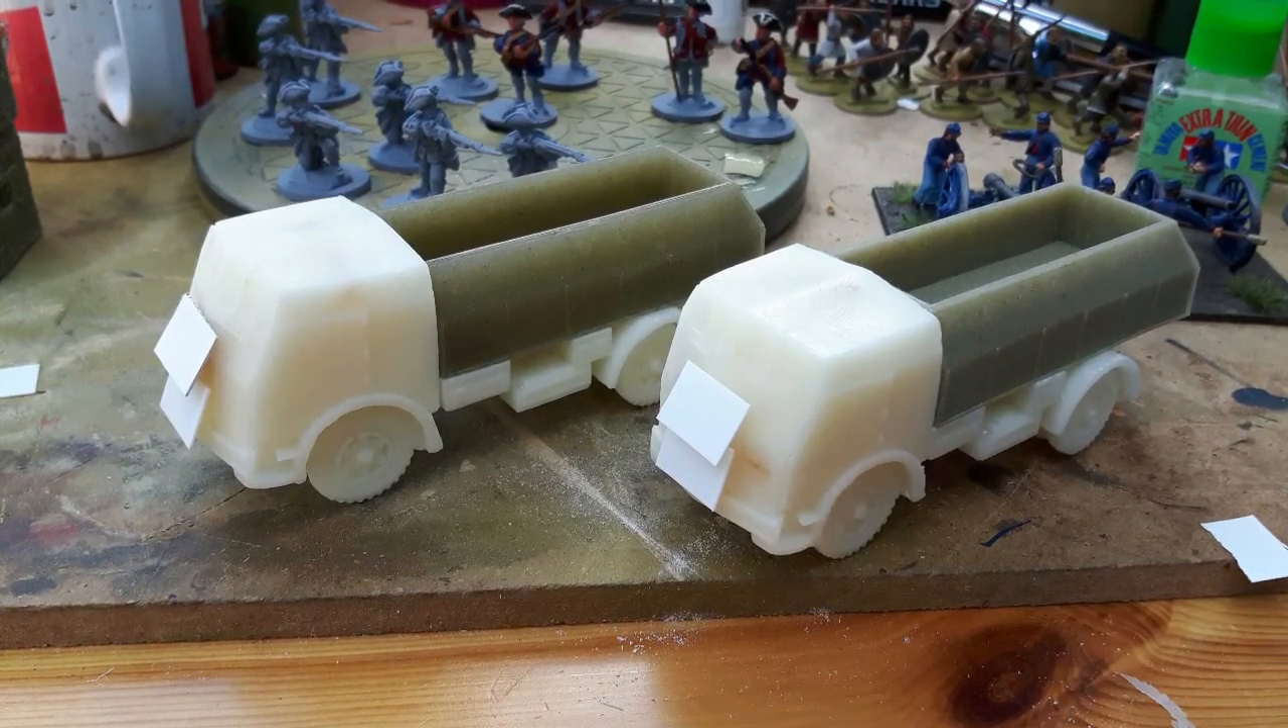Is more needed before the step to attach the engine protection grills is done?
No.